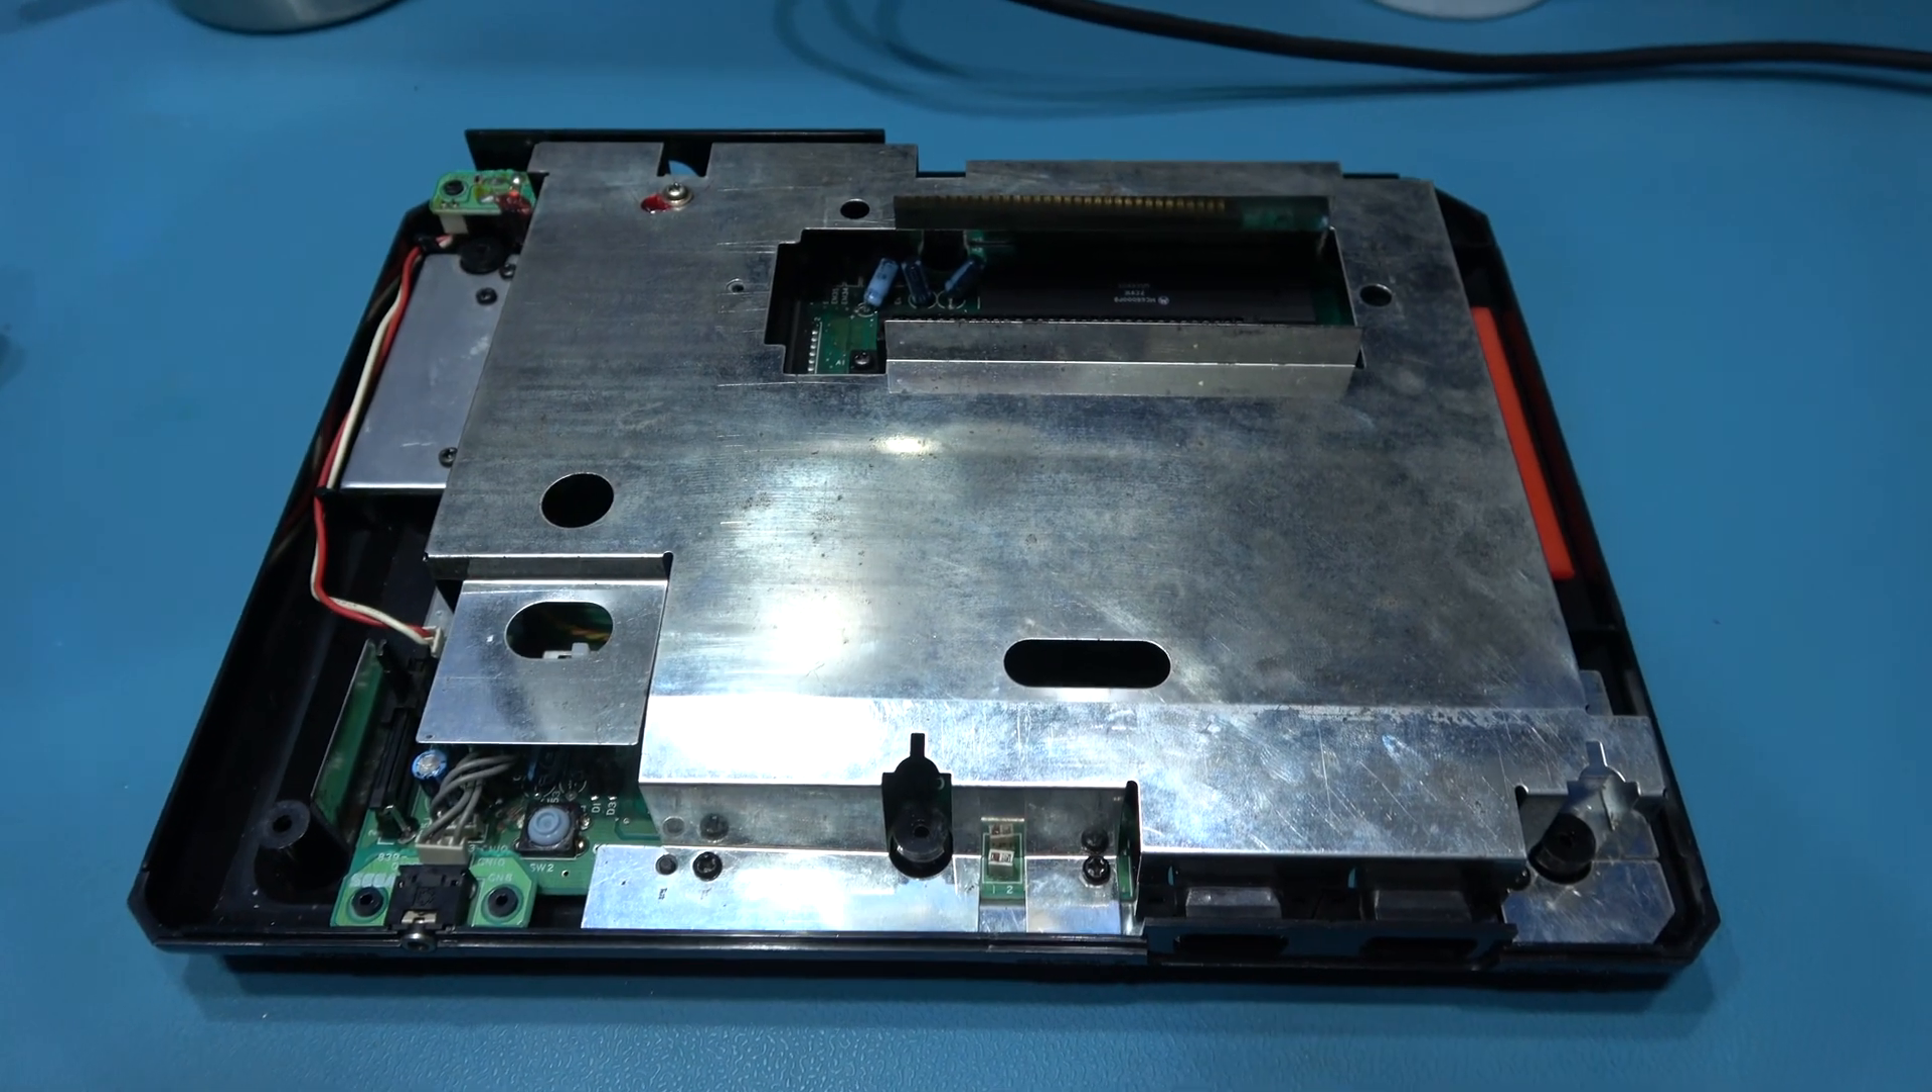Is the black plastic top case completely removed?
Yes.